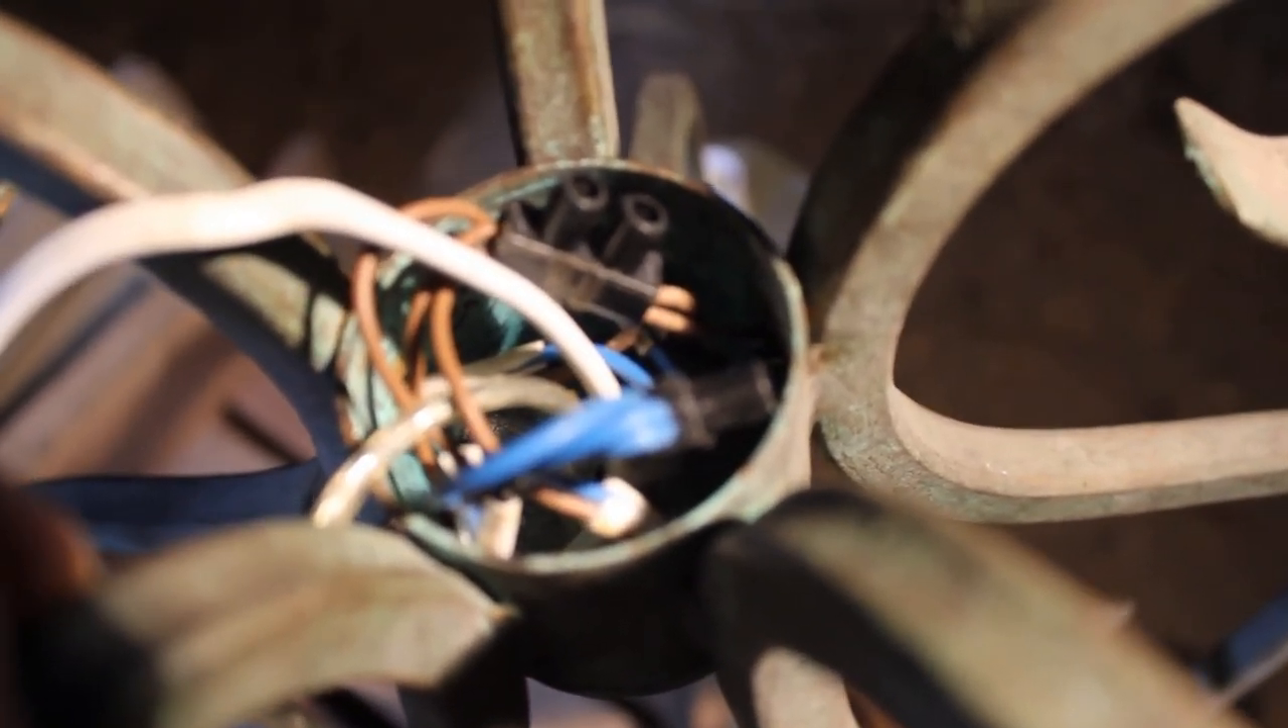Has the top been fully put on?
No.